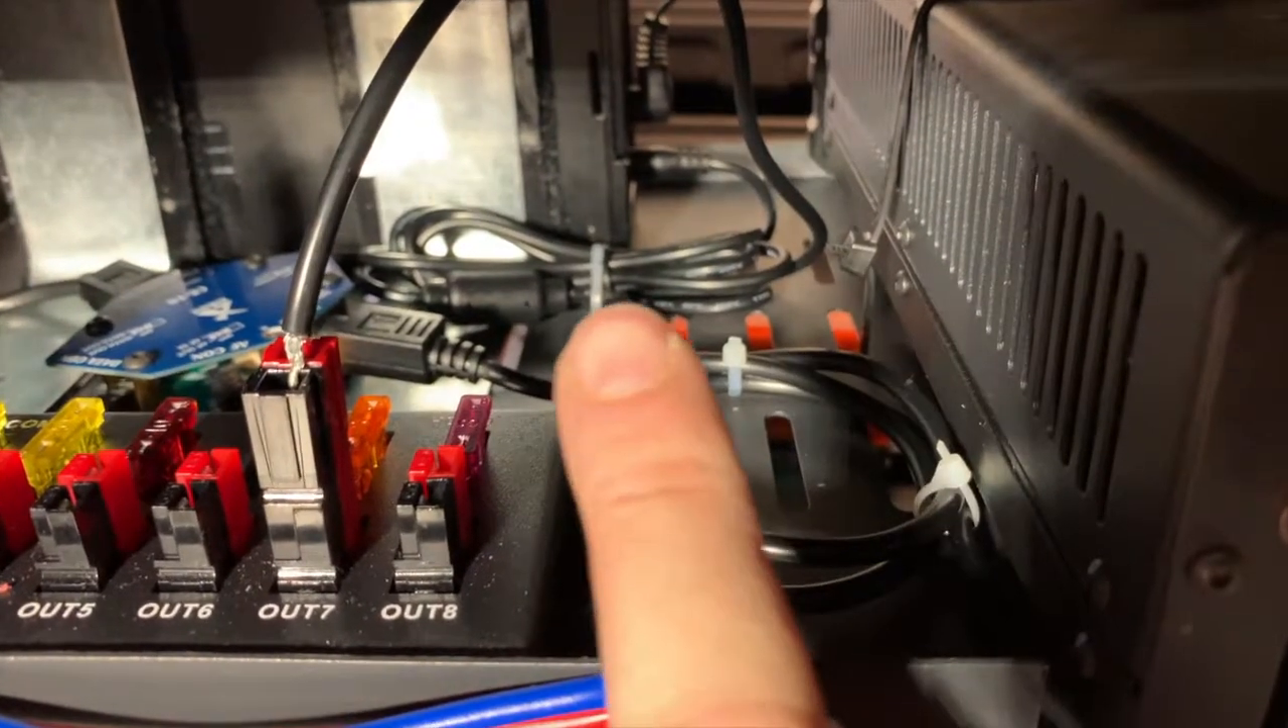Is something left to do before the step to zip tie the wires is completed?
No.